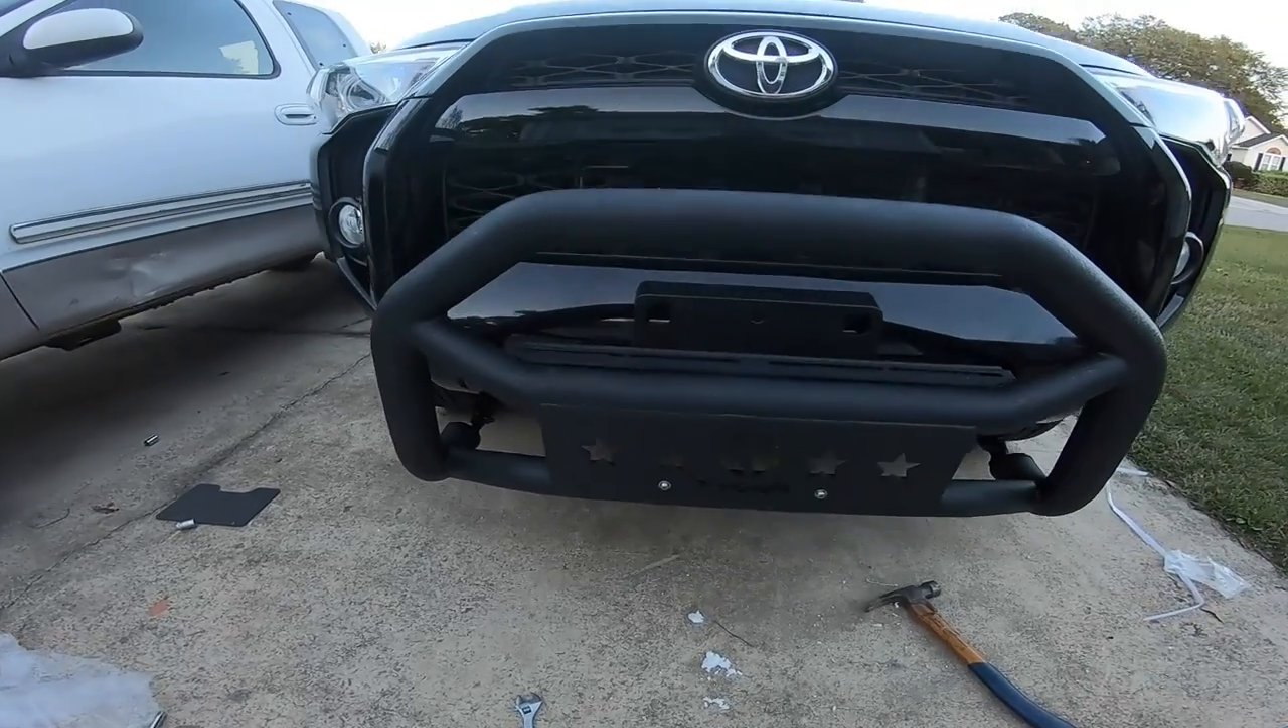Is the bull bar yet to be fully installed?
No.